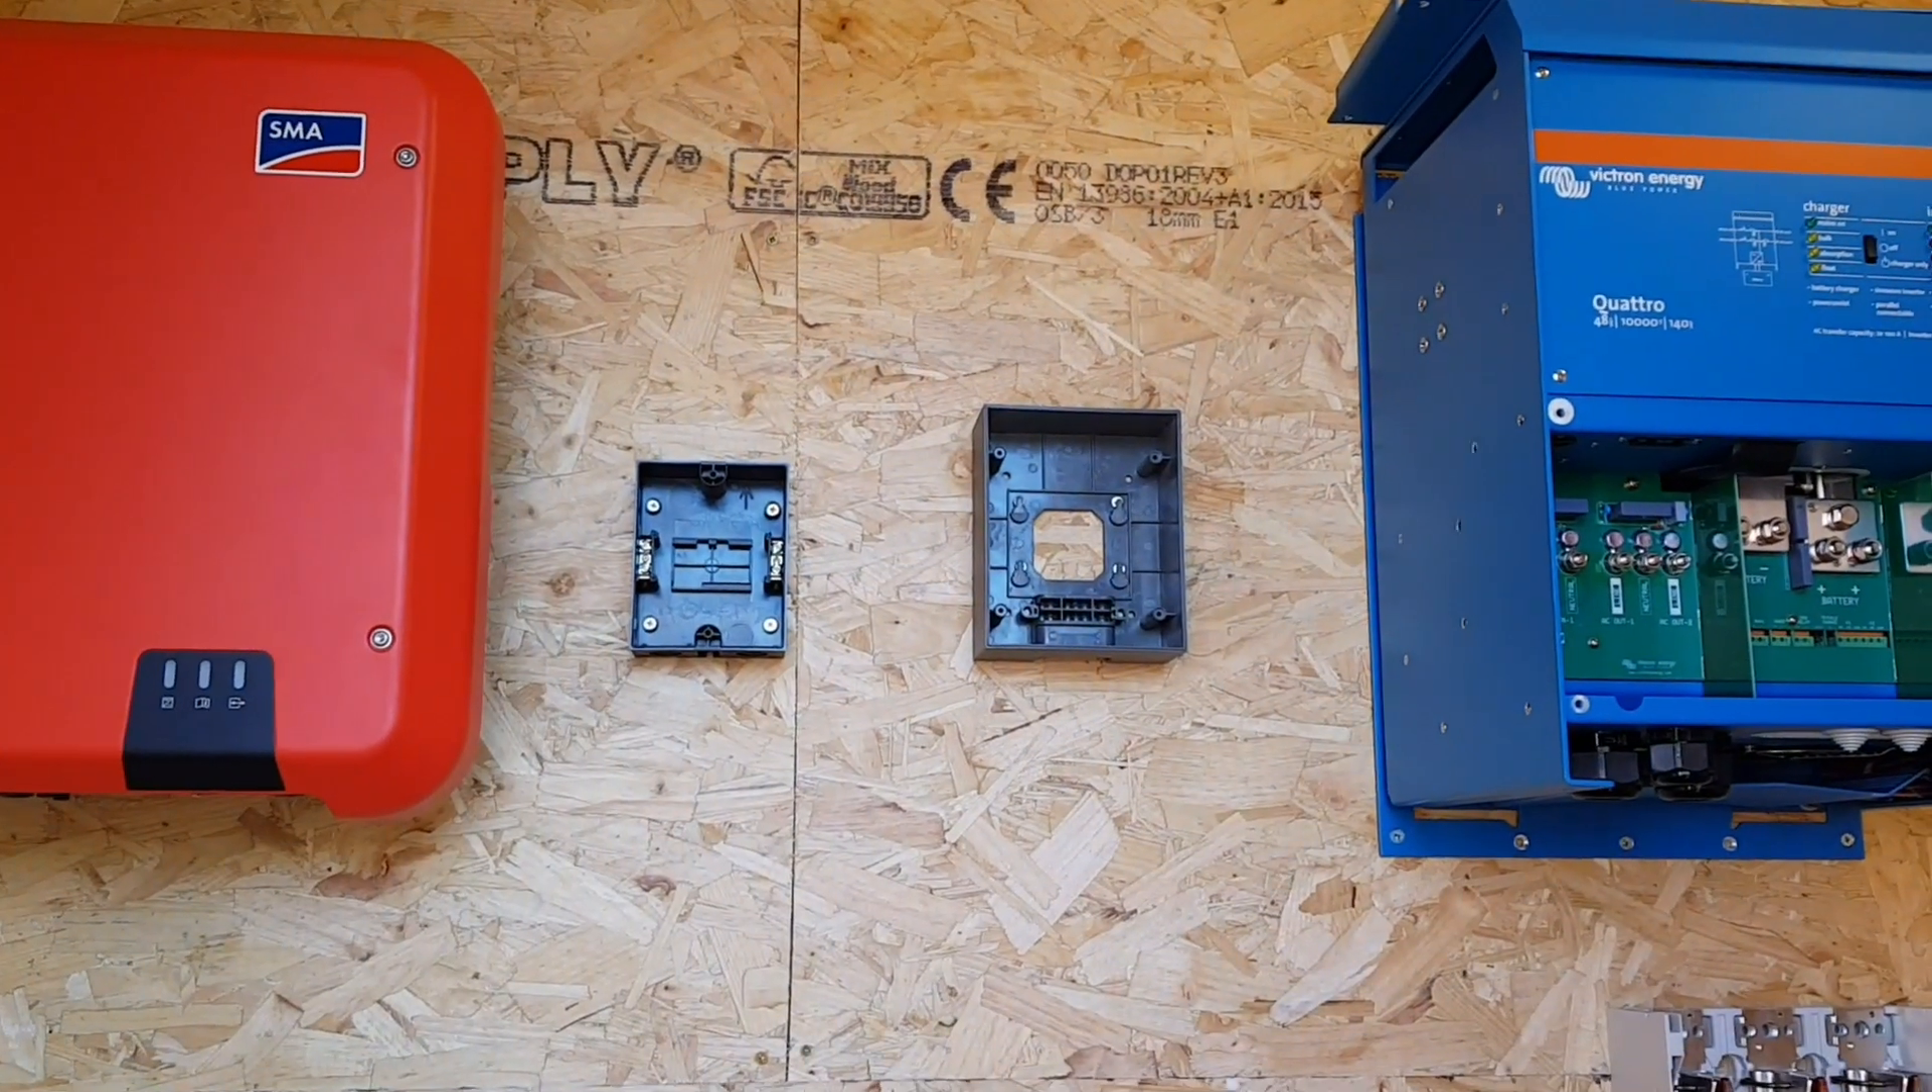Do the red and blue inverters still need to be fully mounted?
No.